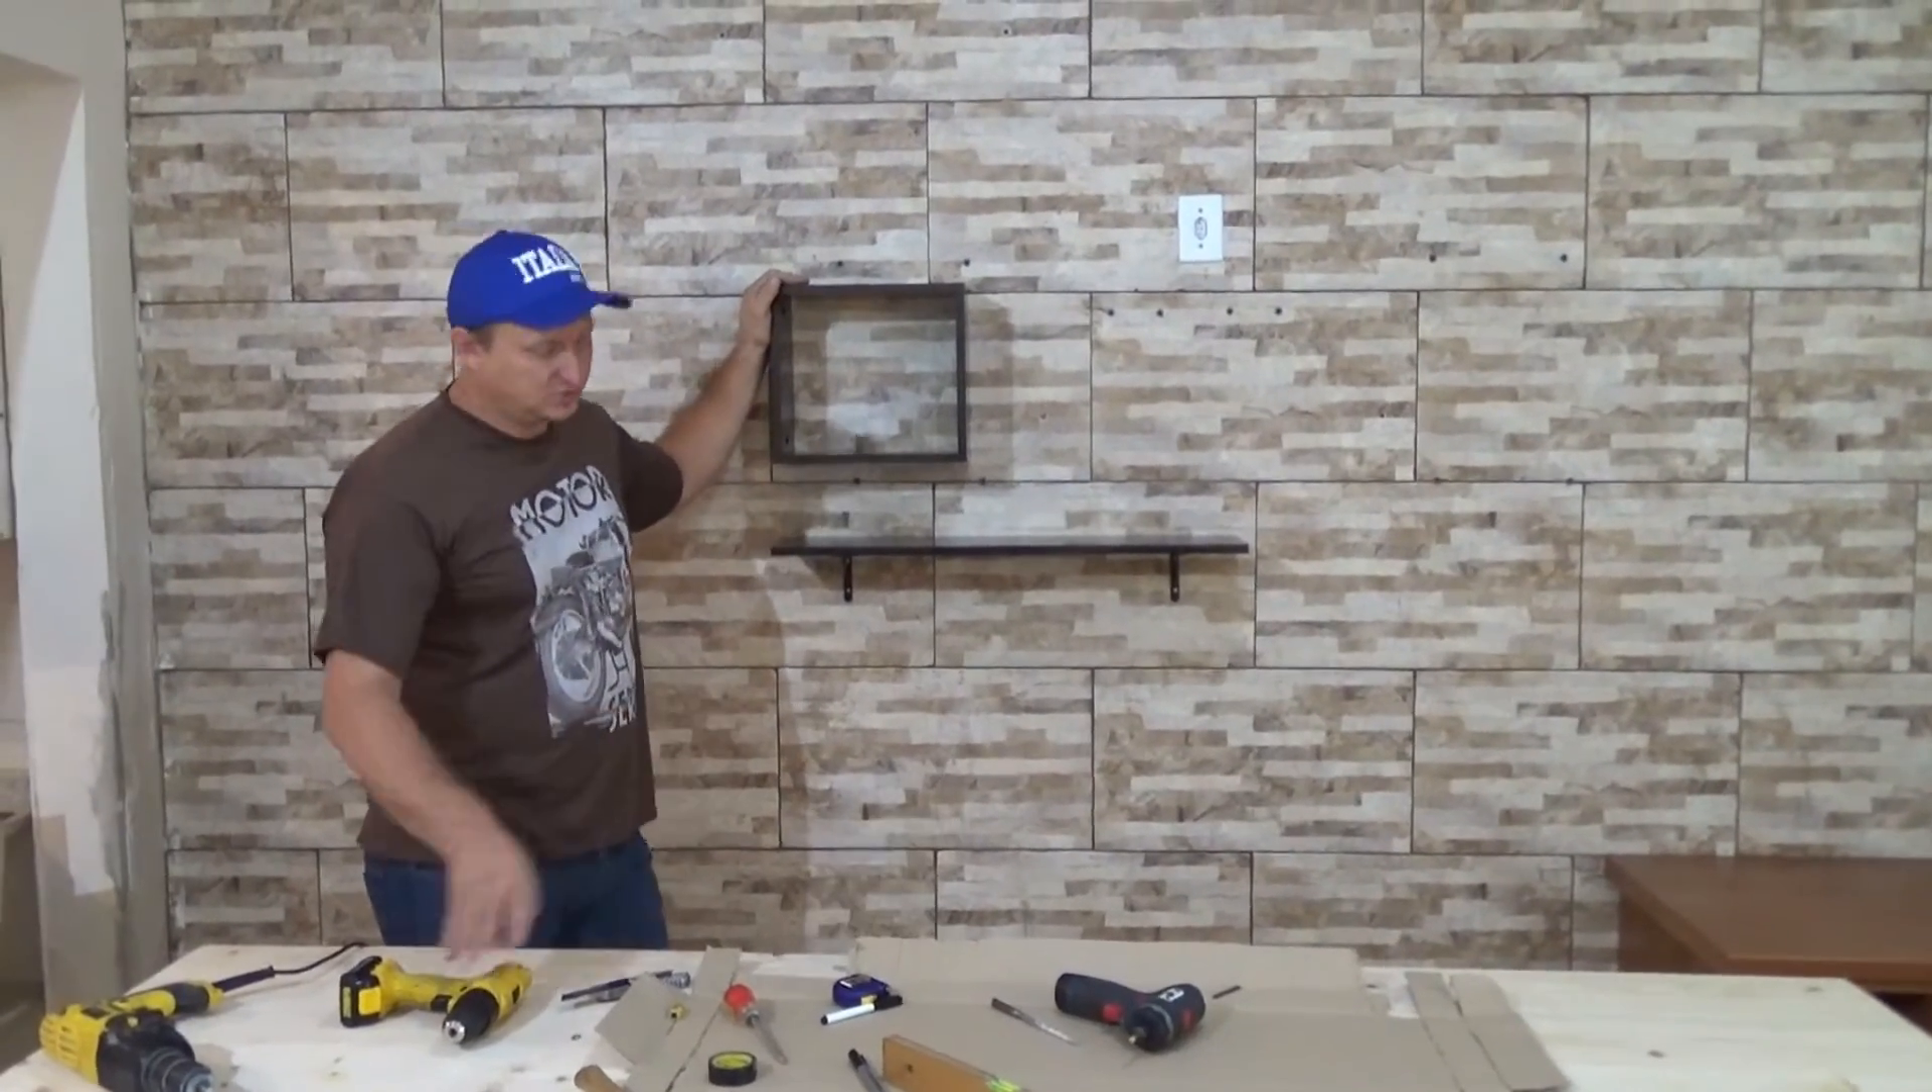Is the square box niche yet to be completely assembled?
No.